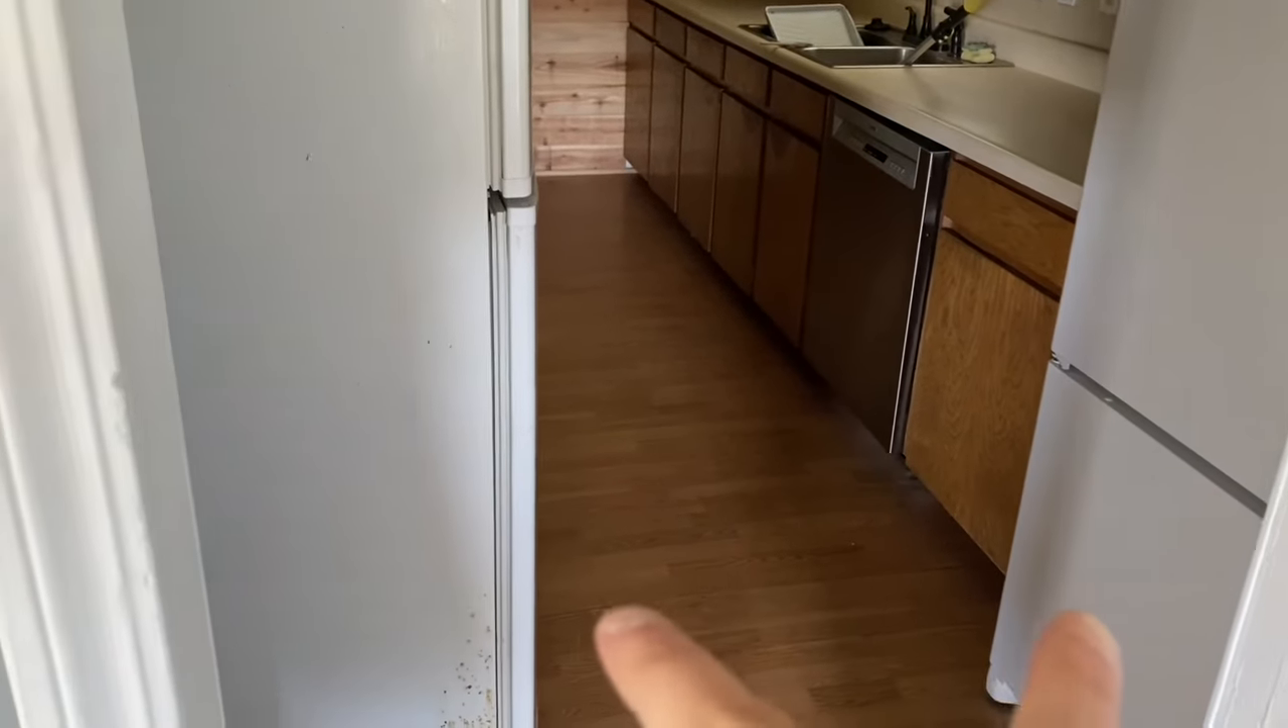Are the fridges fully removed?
No.